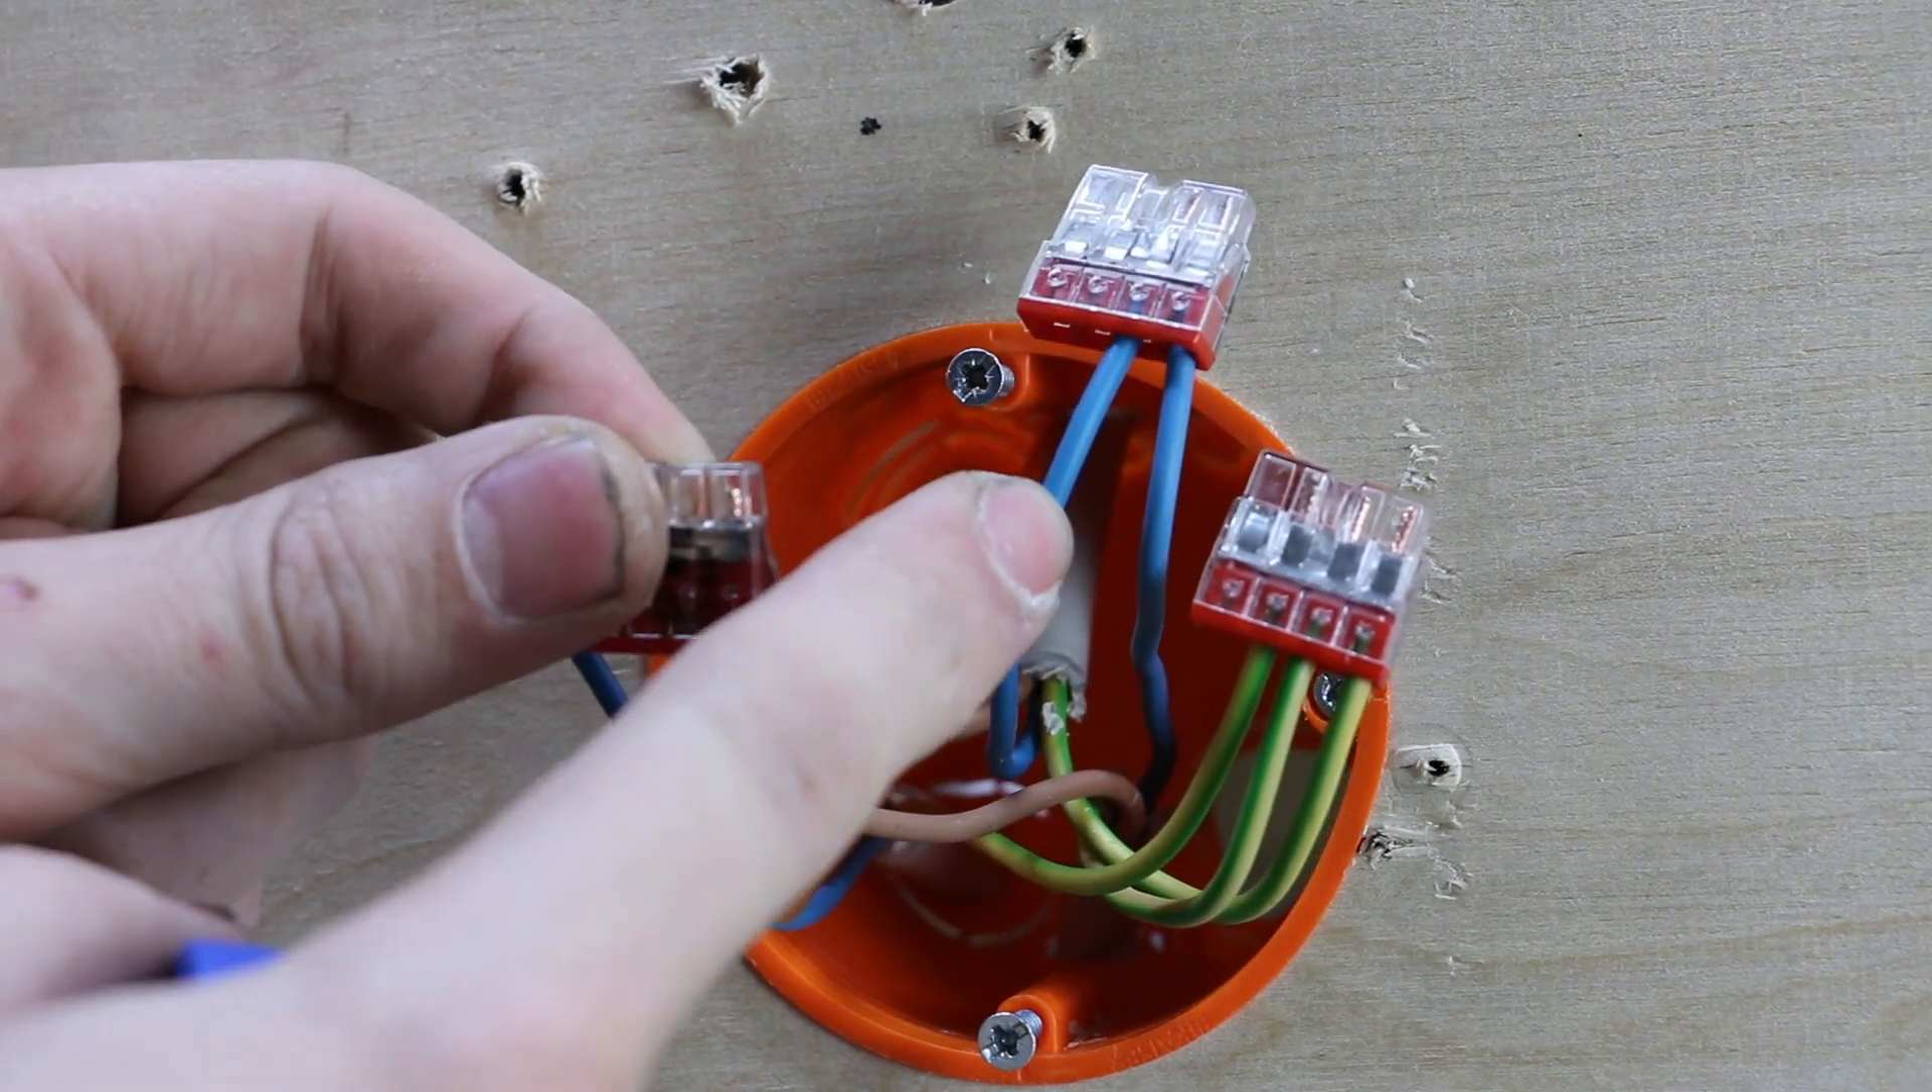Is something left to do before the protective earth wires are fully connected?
No.